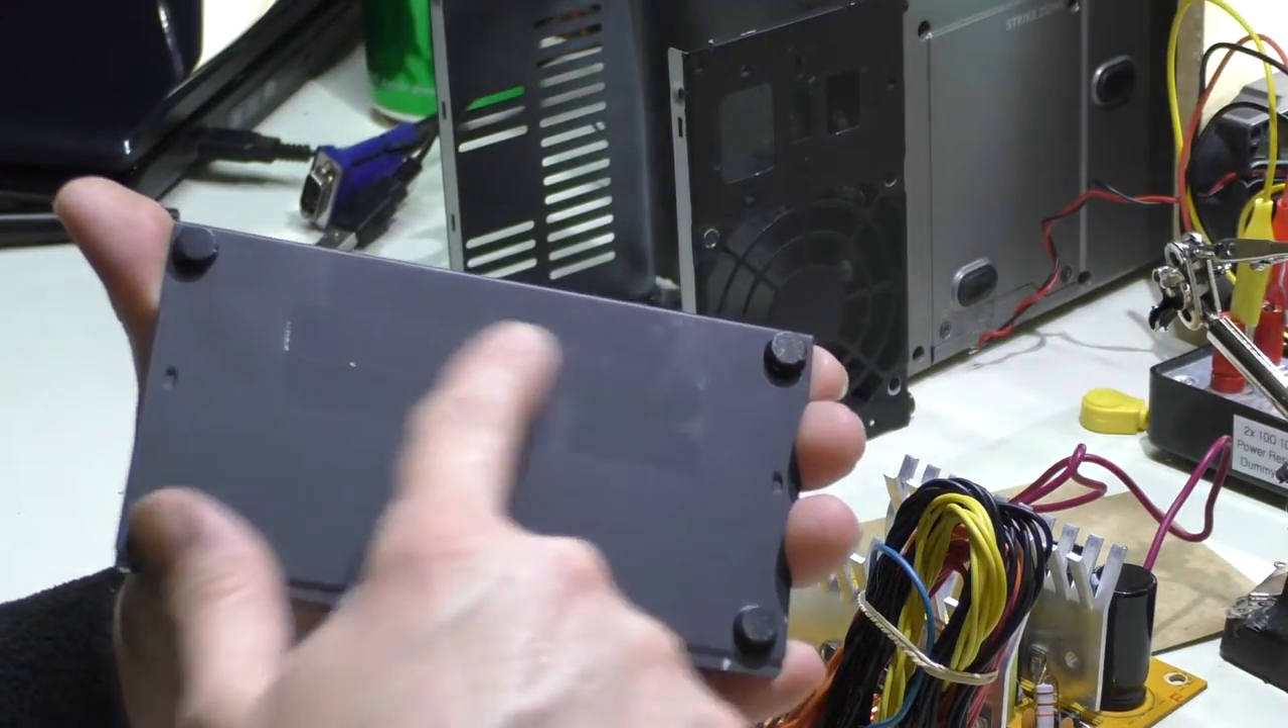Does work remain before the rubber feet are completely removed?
Yes.